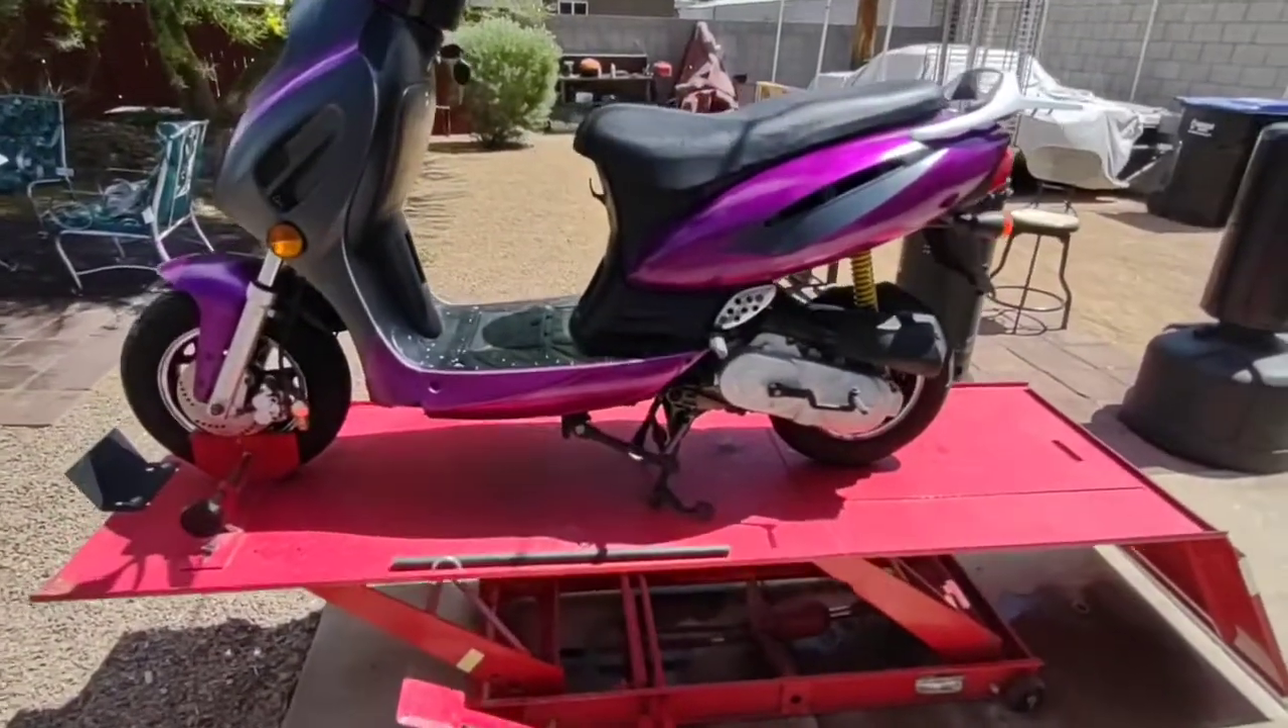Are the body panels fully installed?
Yes.